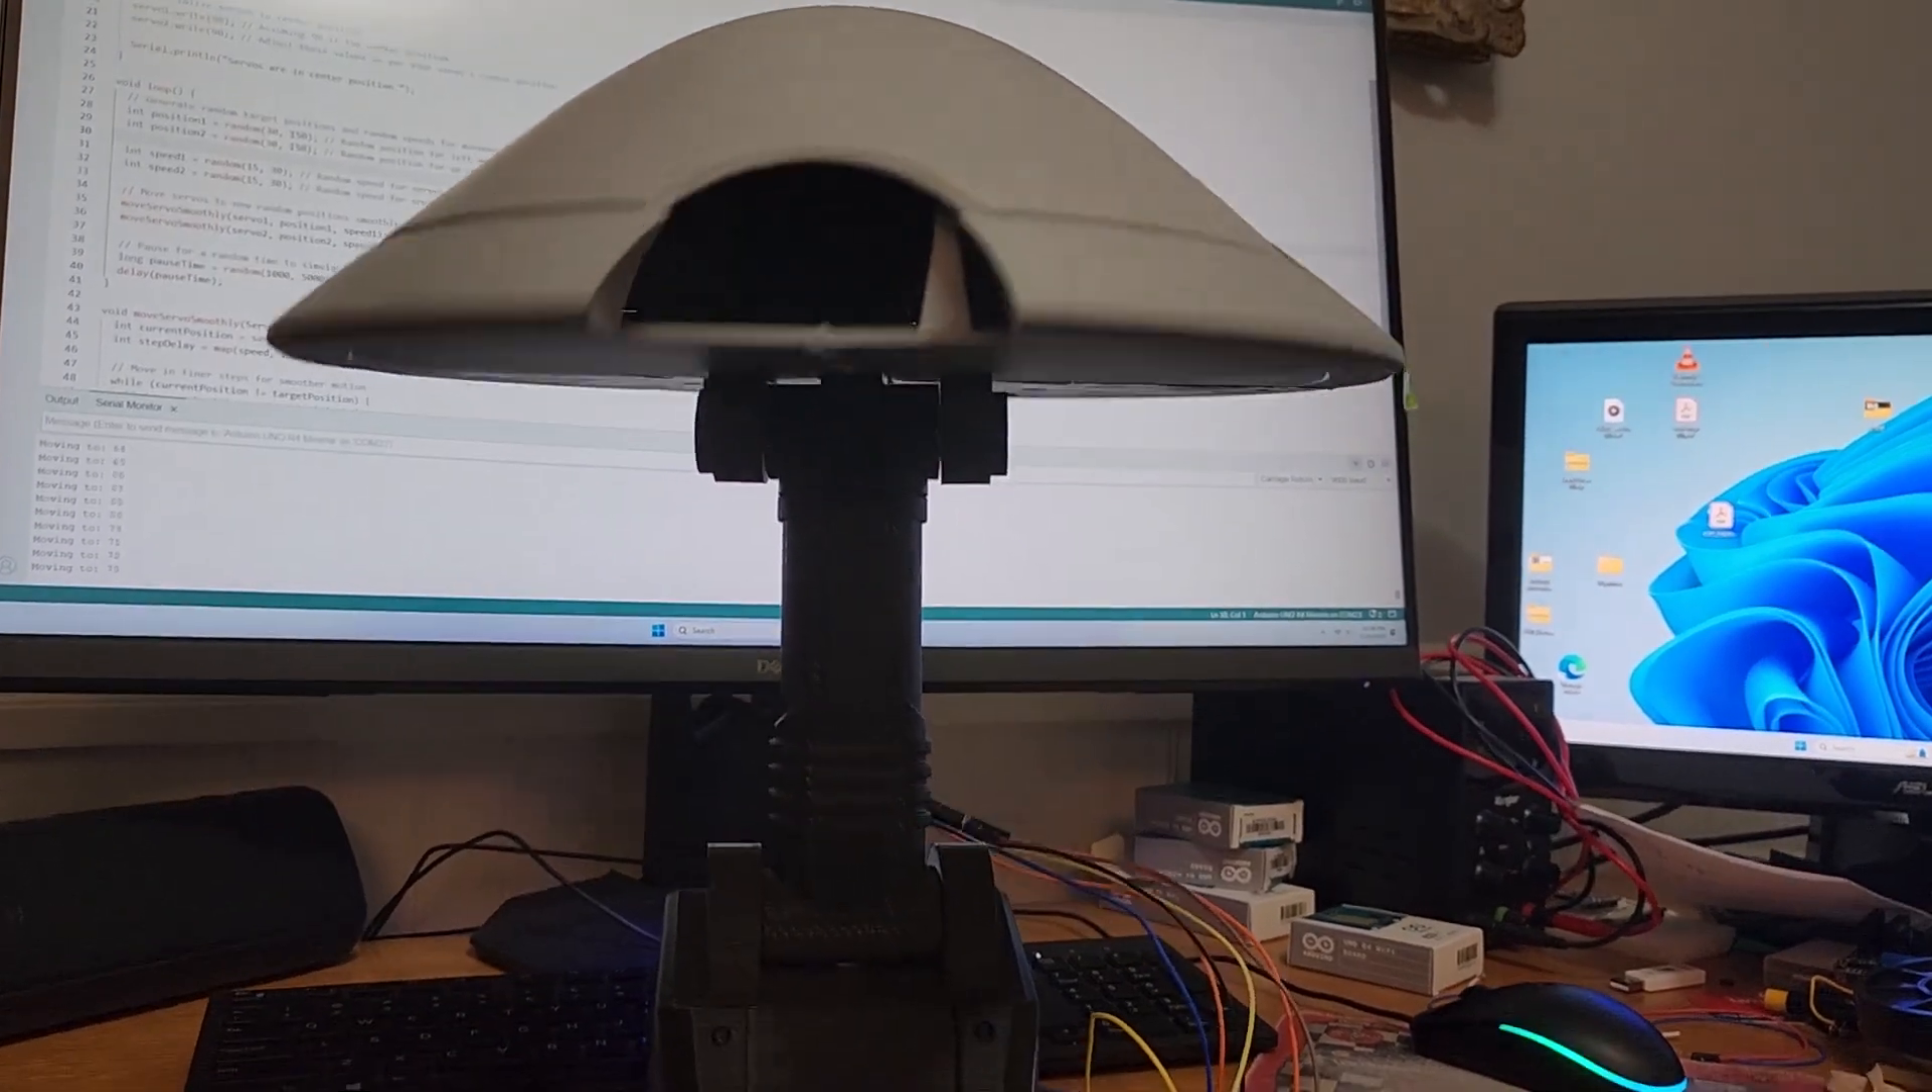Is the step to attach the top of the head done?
Yes.